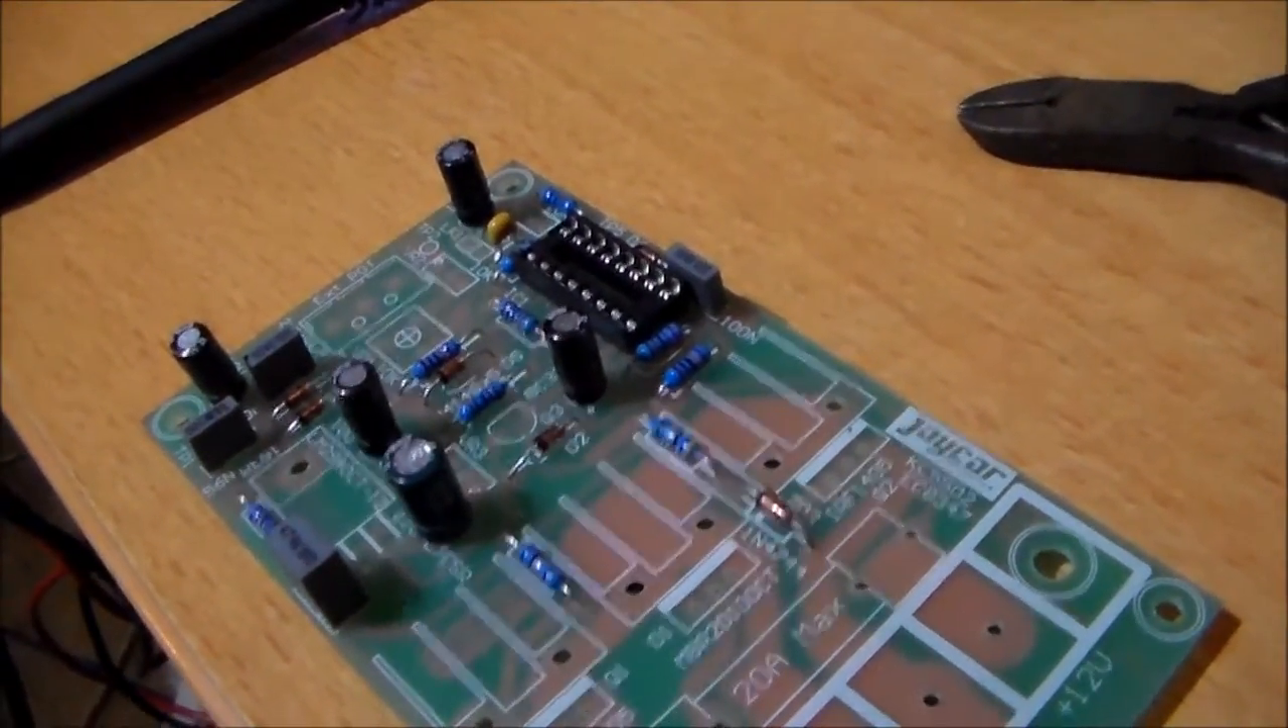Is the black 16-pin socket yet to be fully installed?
No.